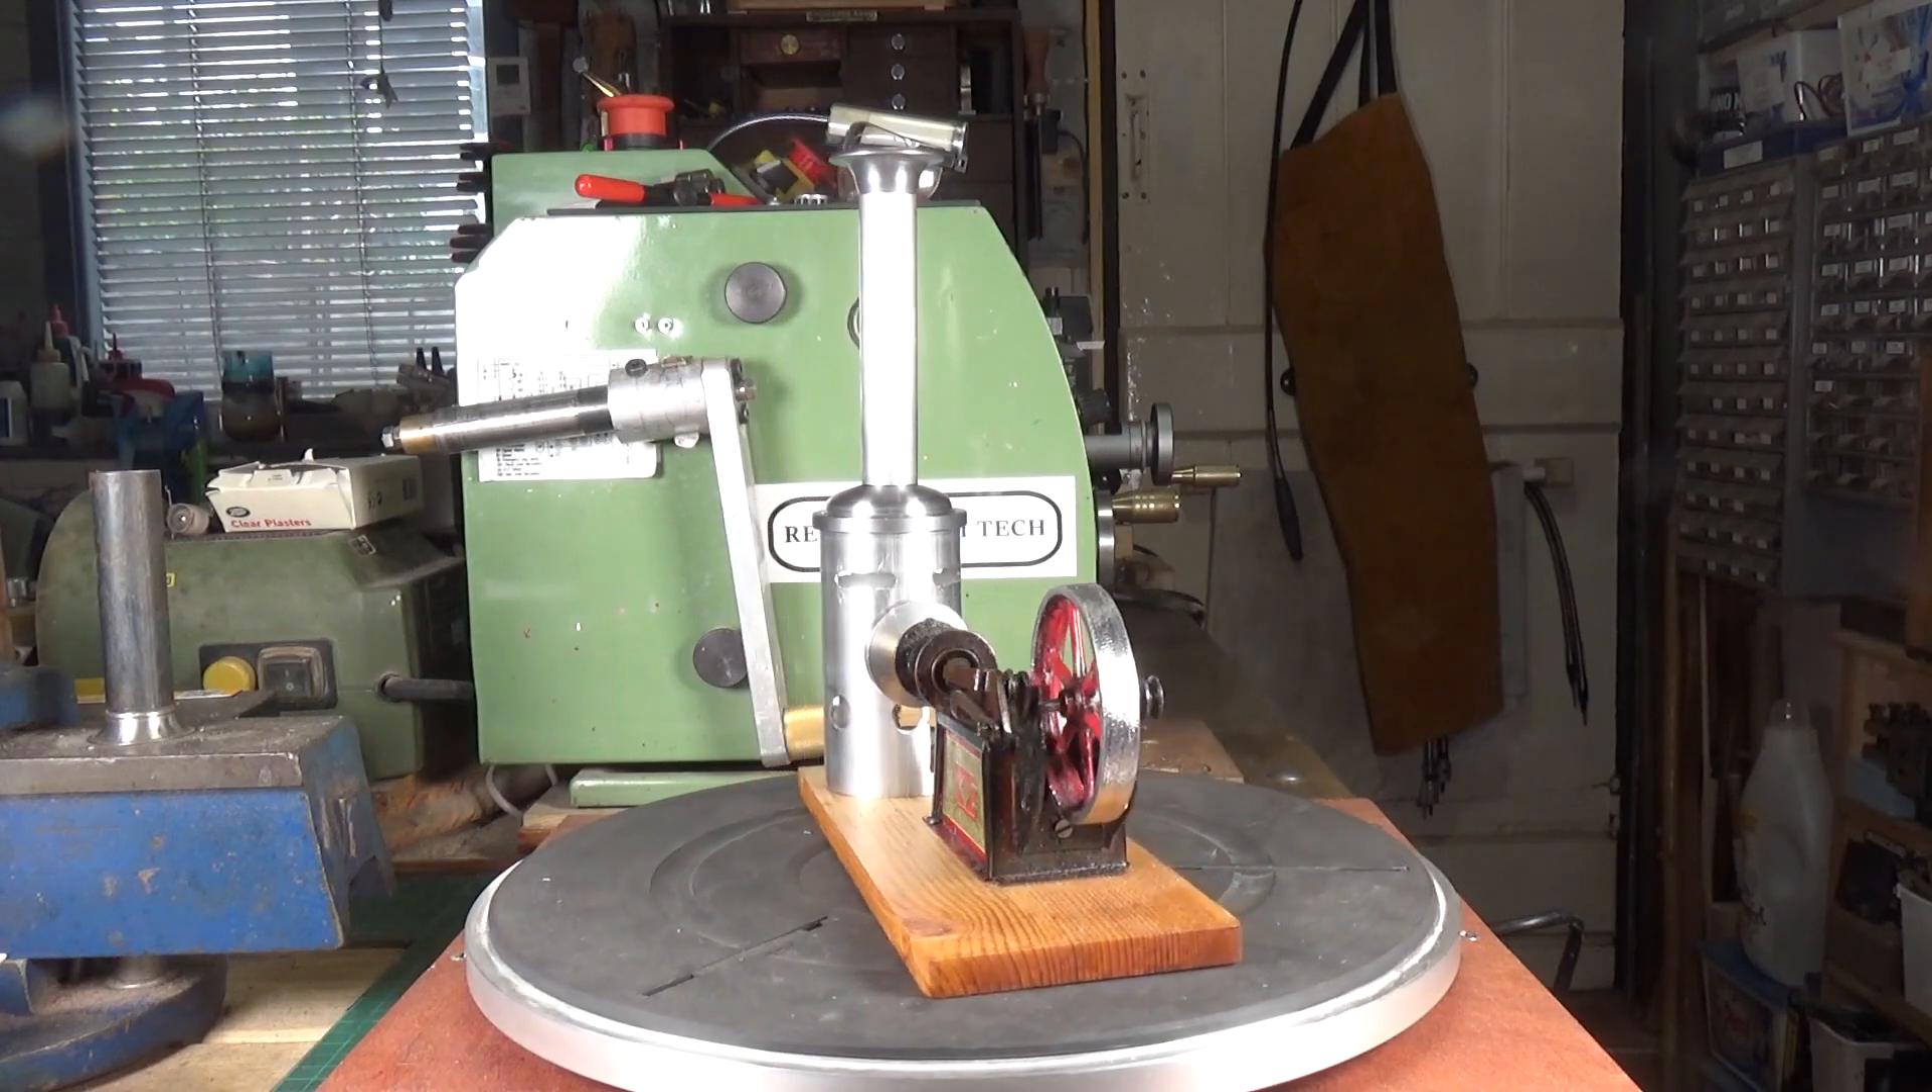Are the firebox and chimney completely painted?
No.